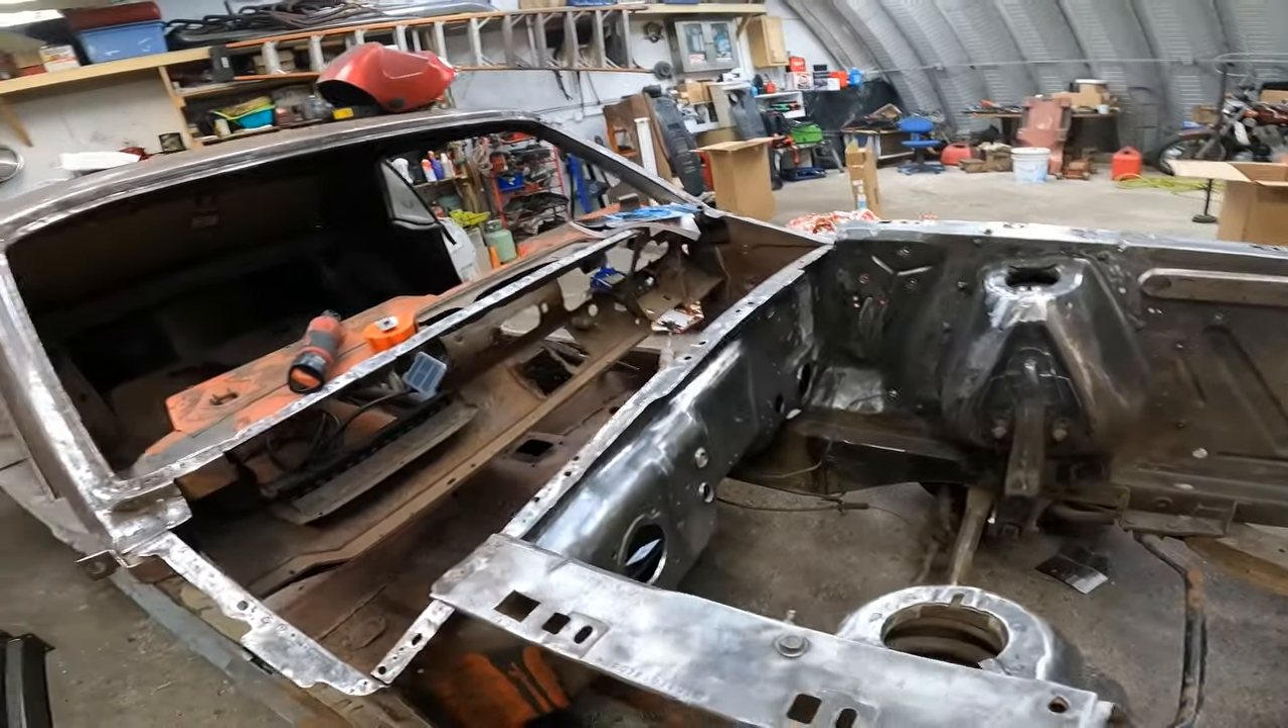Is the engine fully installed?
No.